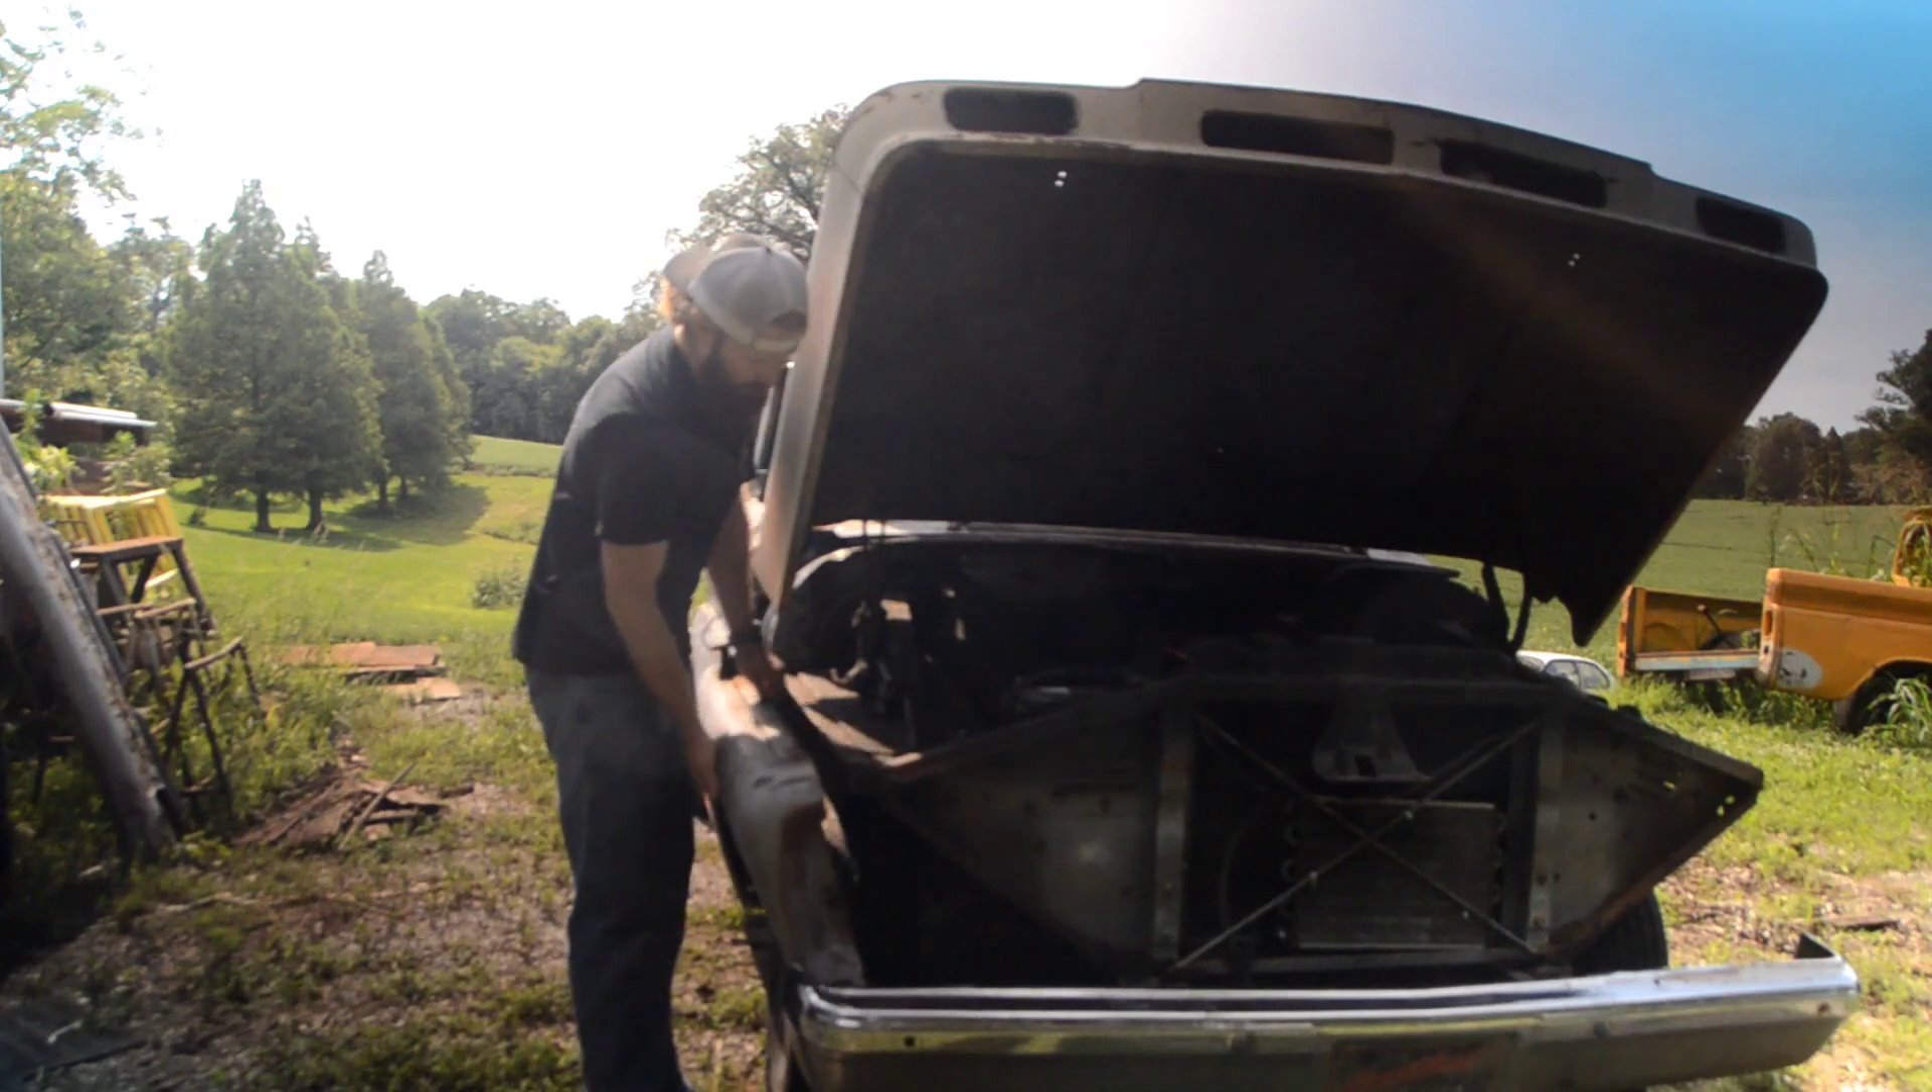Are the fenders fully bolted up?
No.